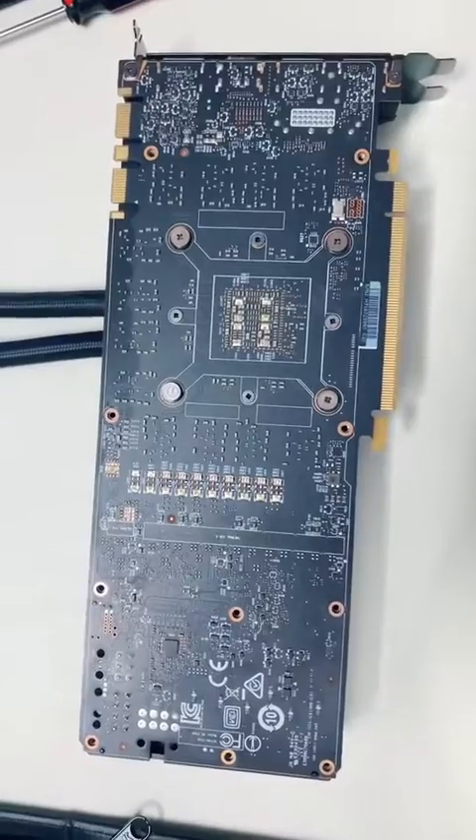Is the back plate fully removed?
Yes.